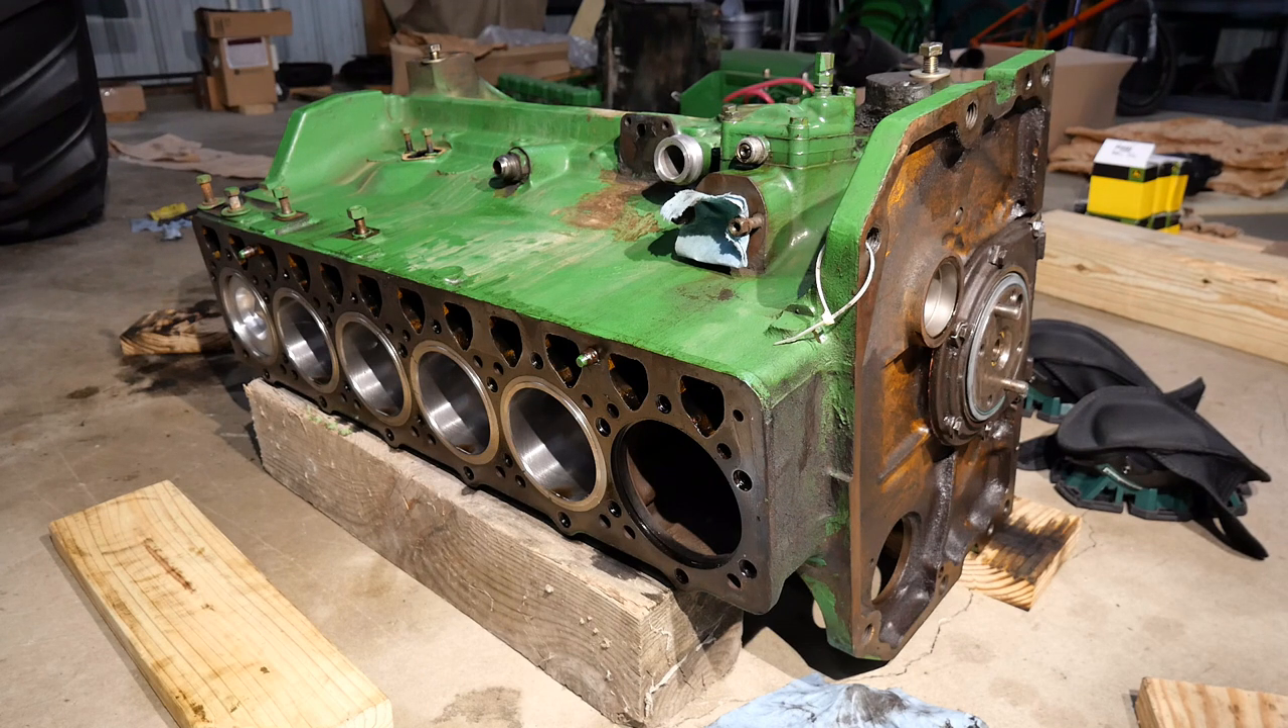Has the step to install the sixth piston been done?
No.